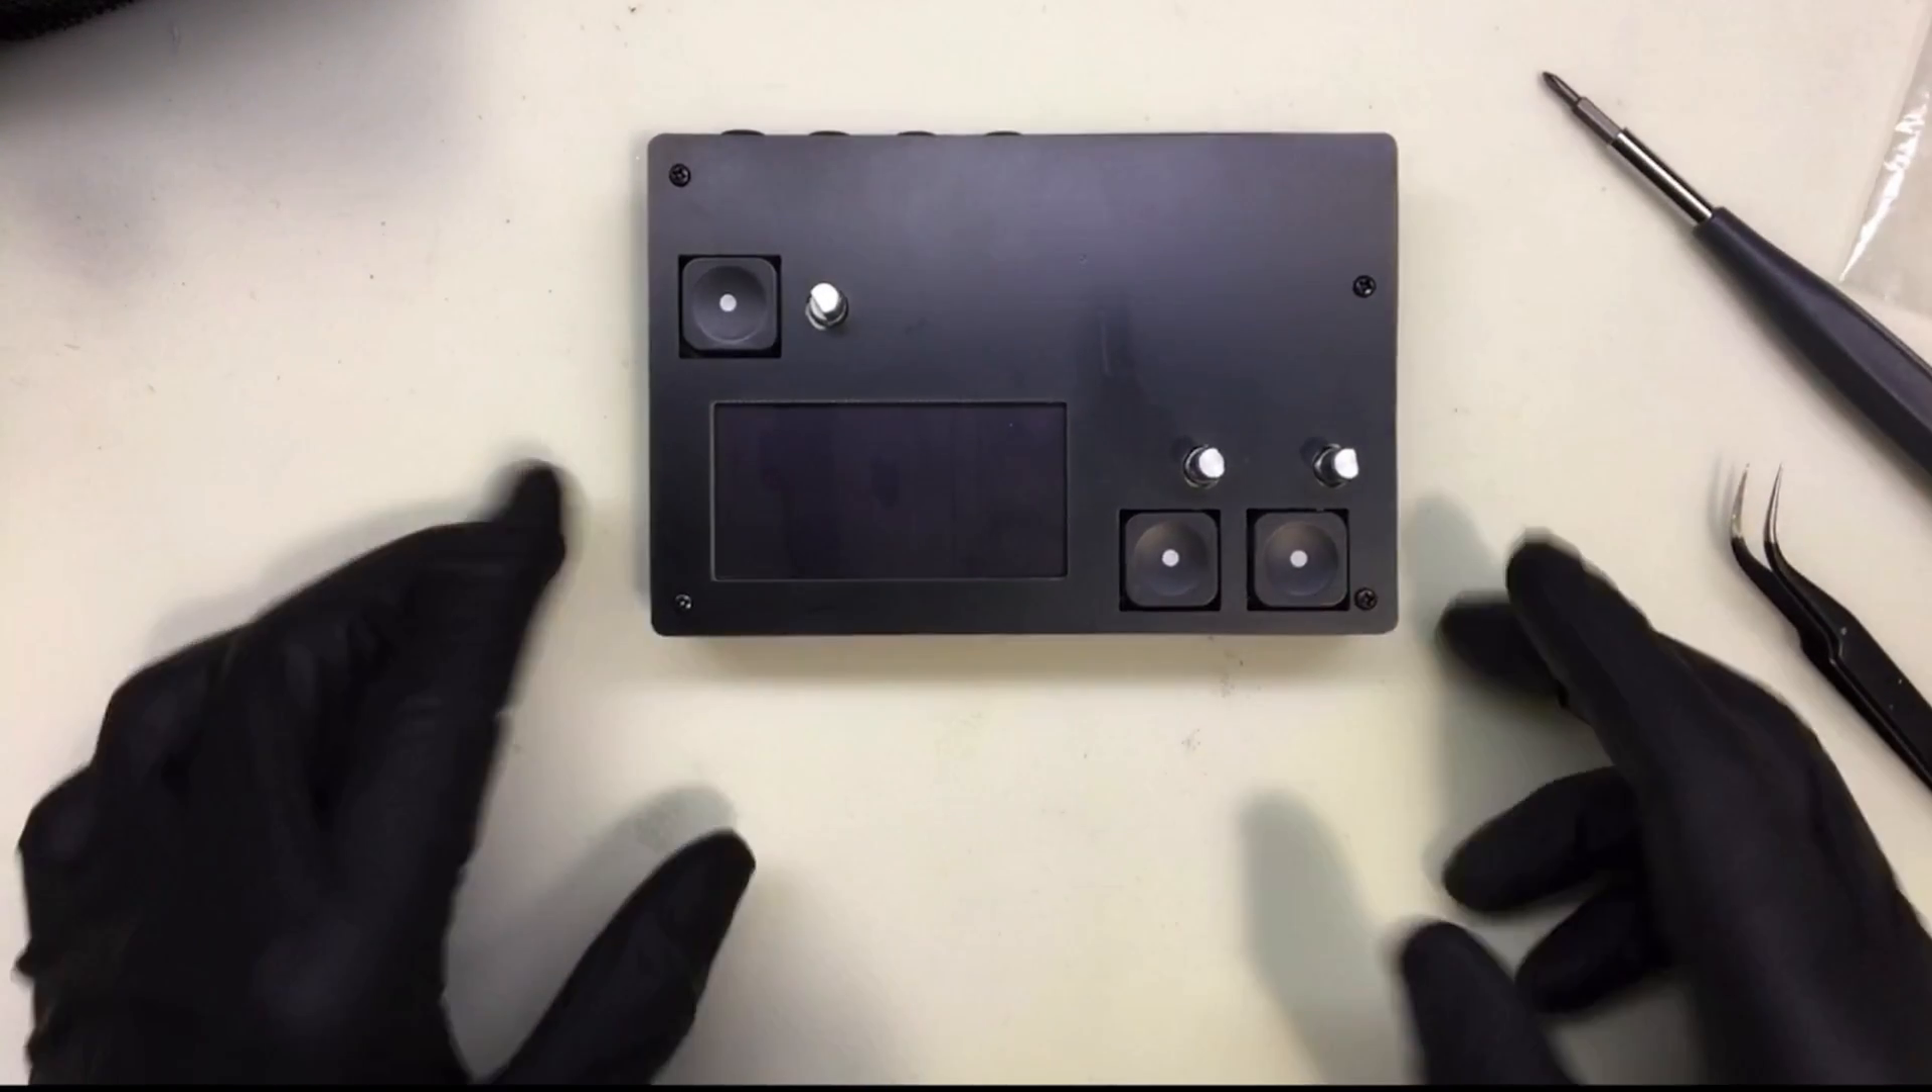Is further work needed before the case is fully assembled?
No.